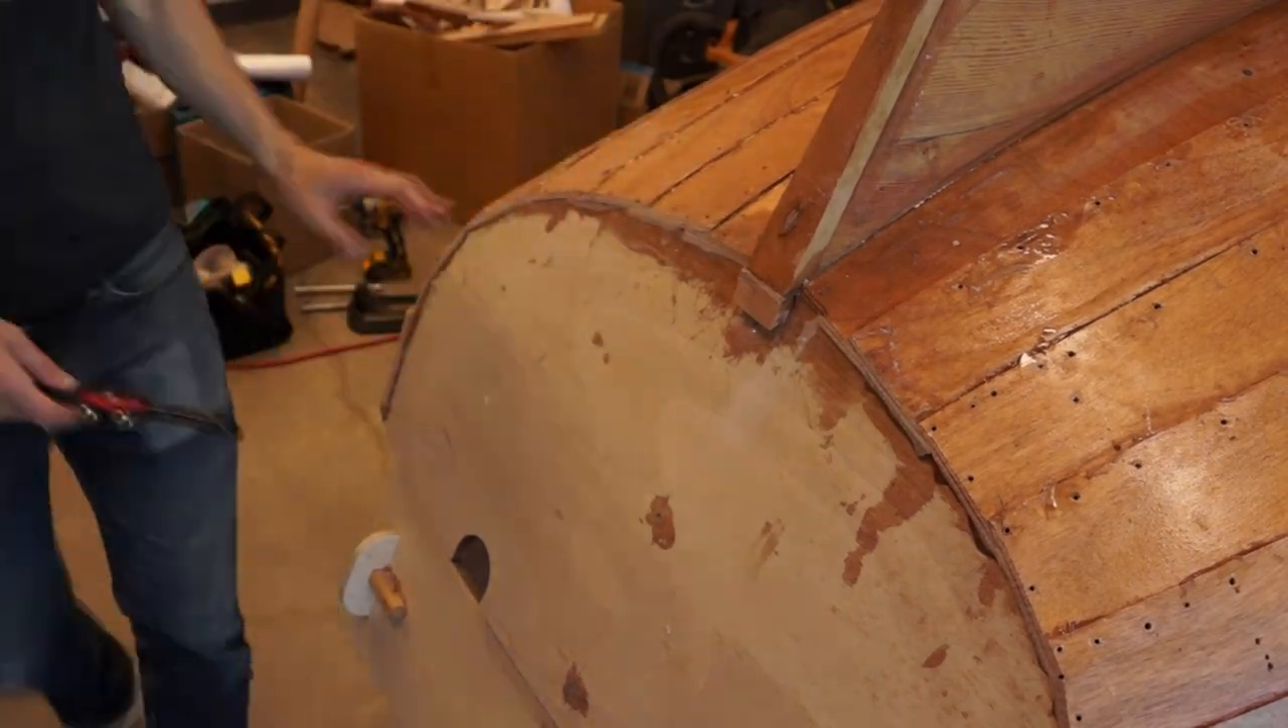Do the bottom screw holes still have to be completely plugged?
Yes.